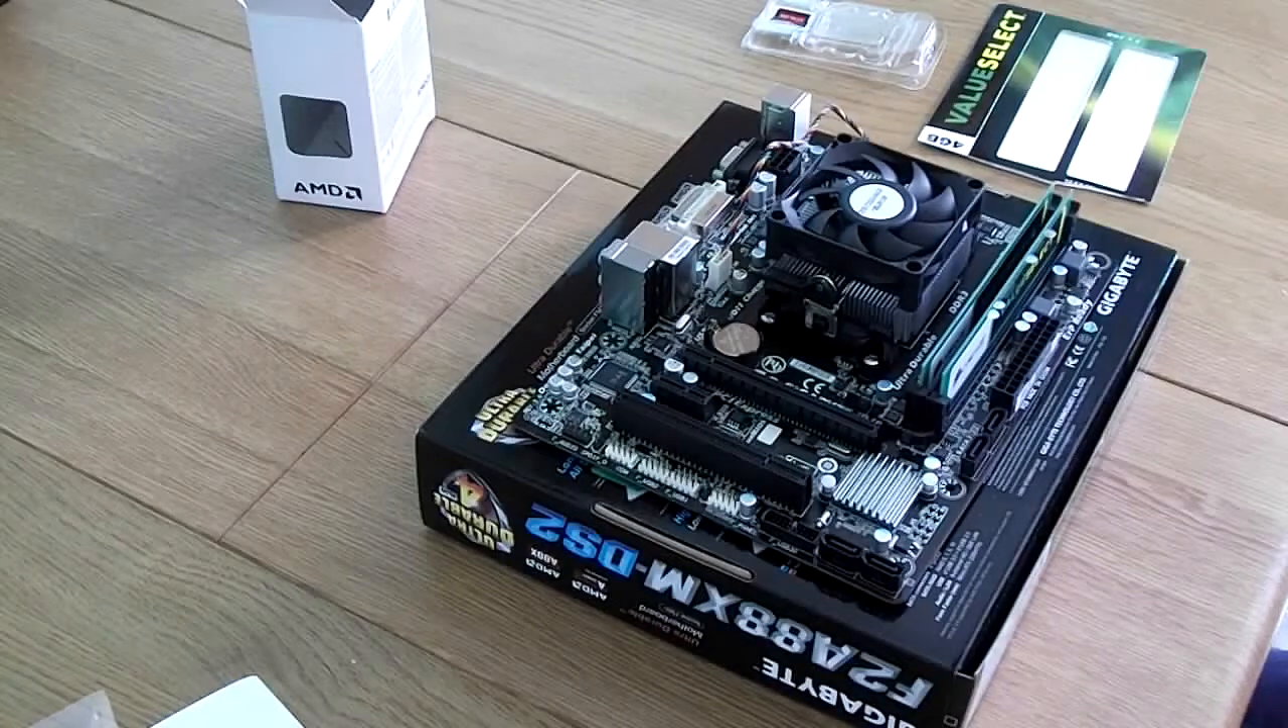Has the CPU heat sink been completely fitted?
Yes.